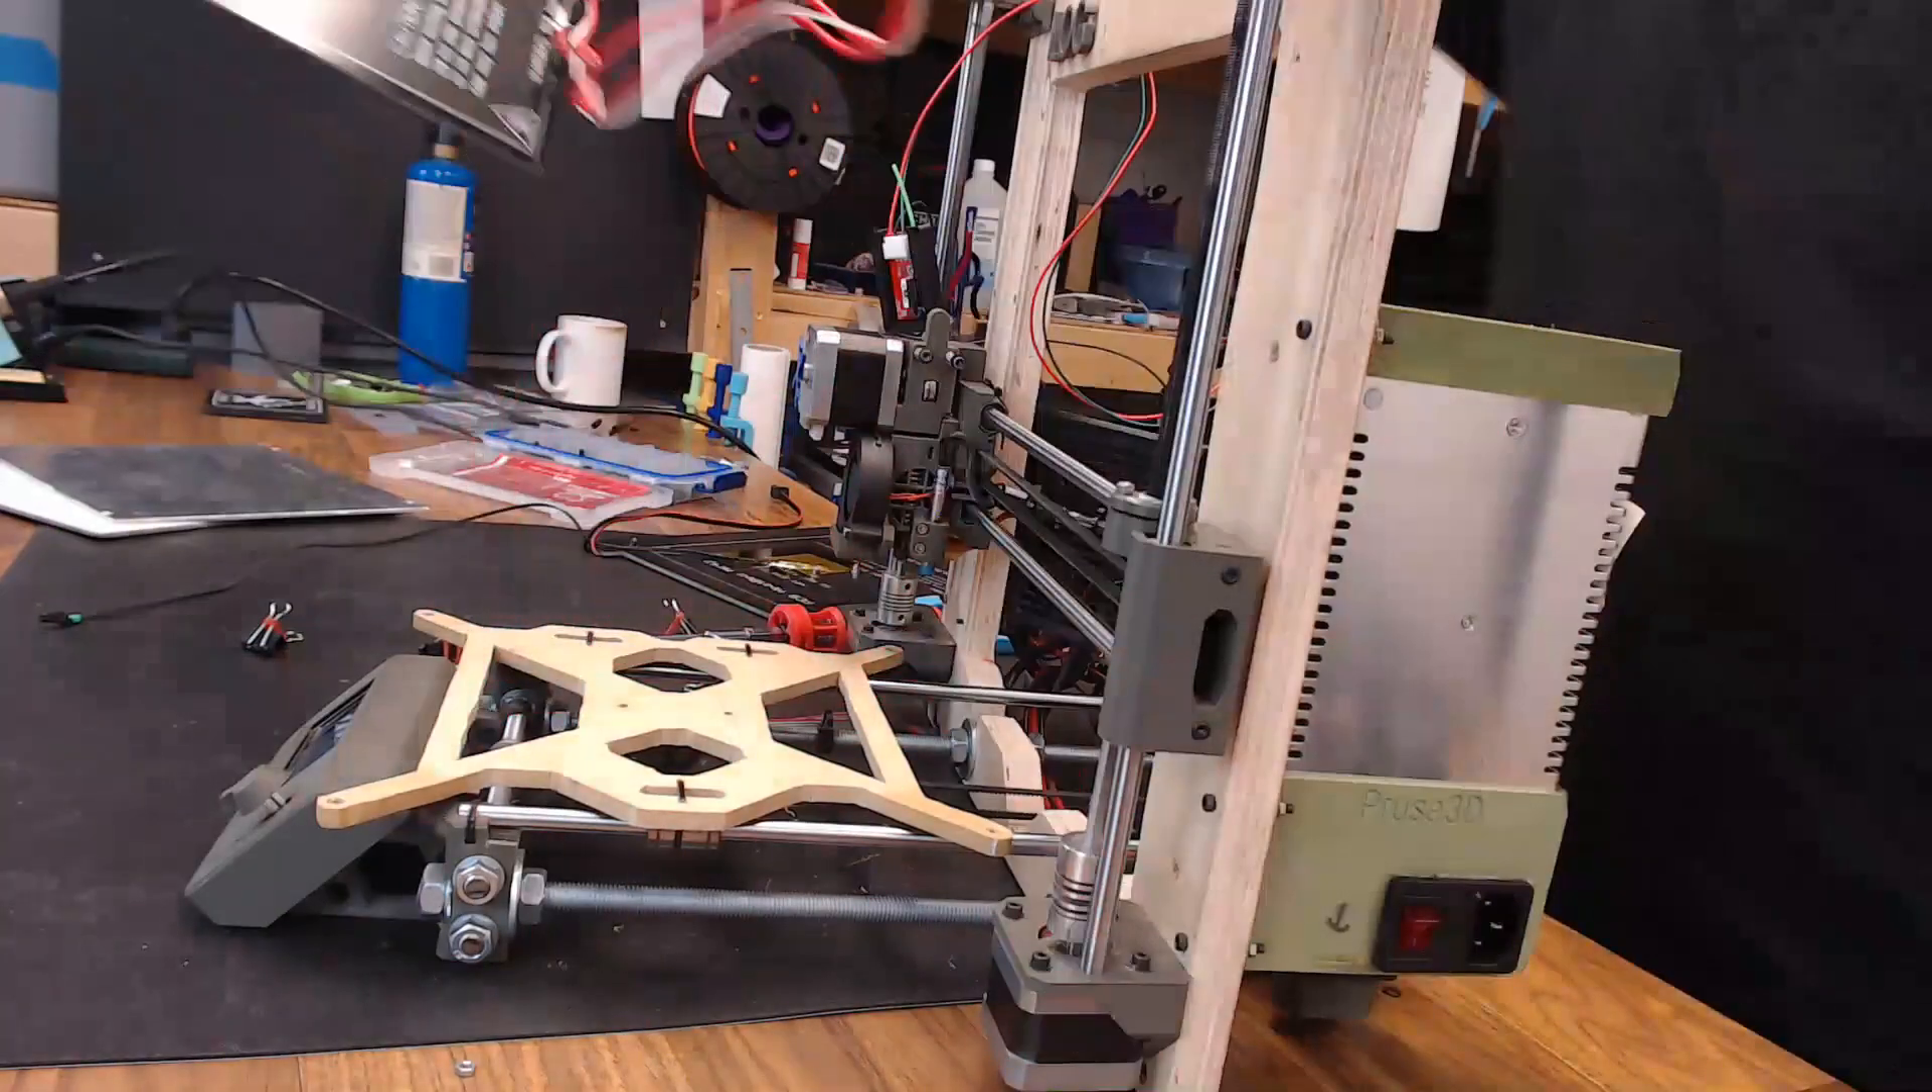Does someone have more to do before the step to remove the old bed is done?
No.